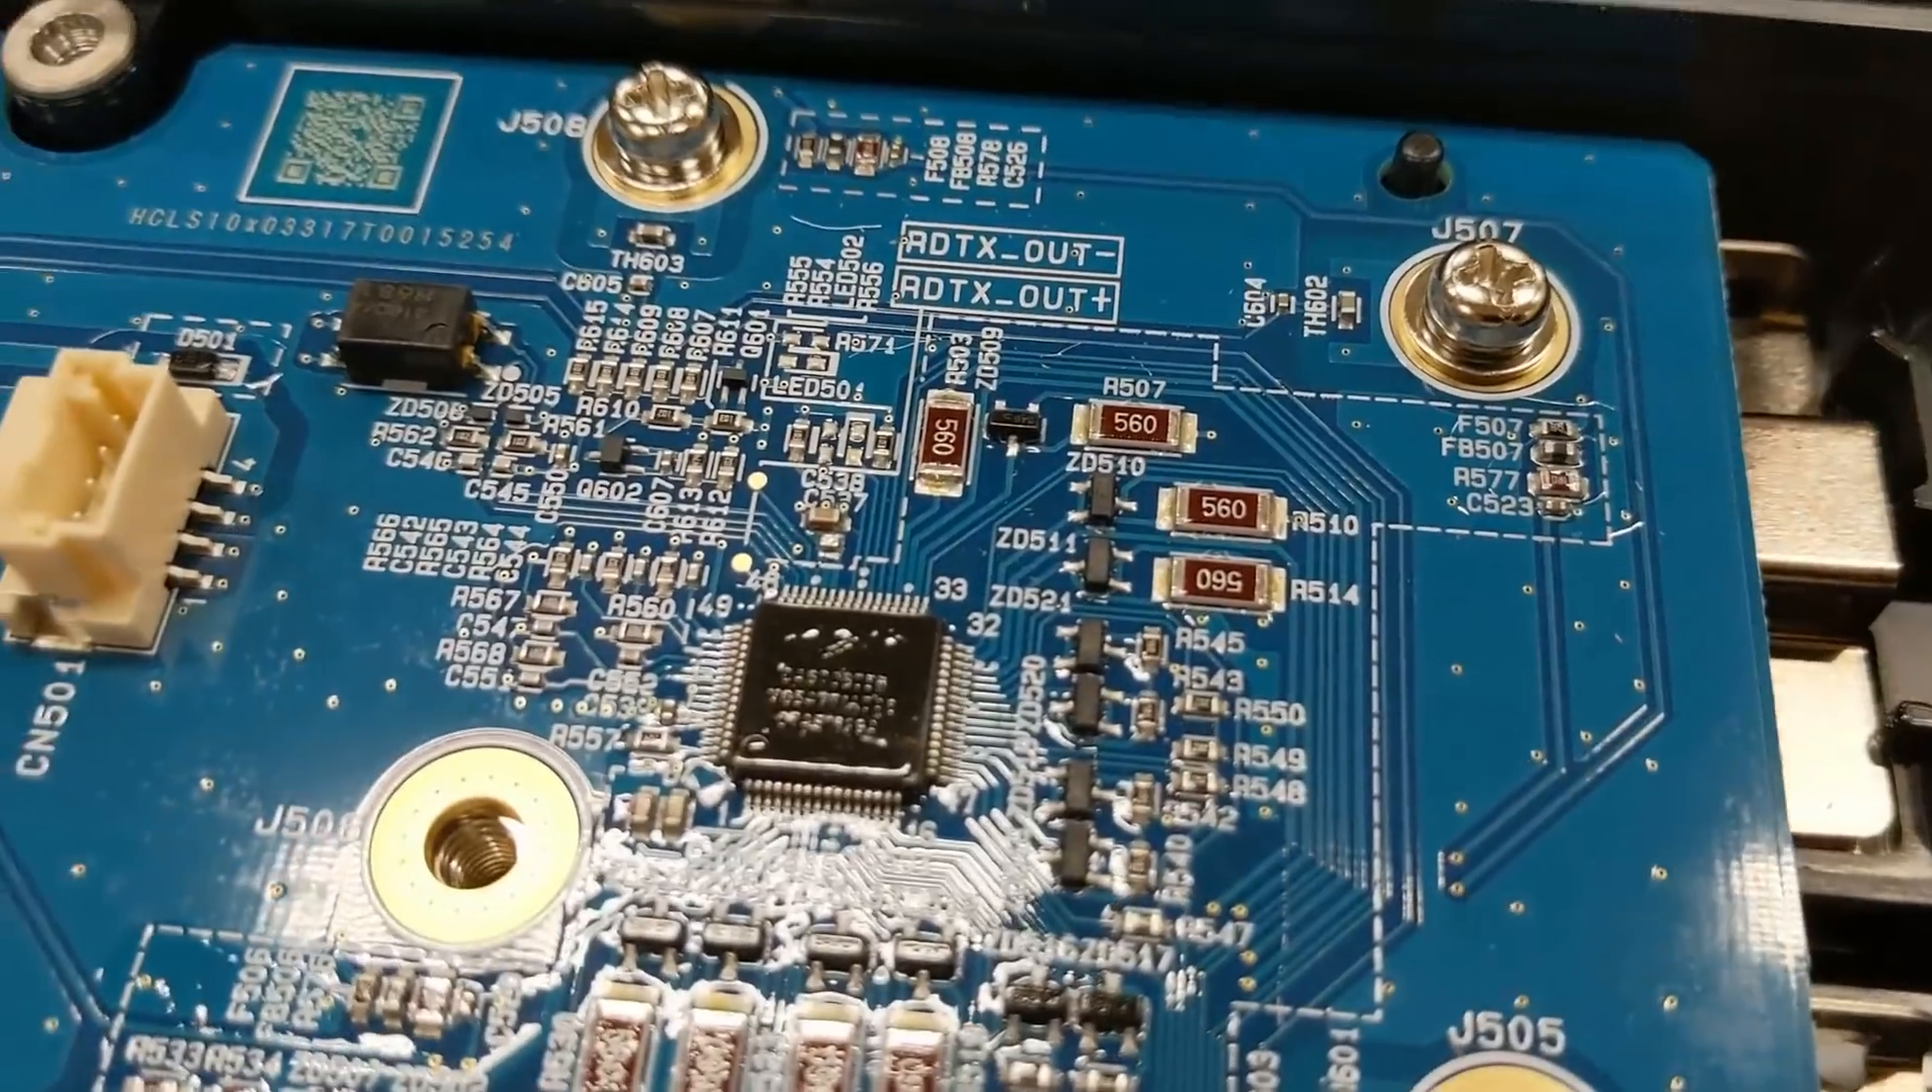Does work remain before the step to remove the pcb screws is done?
Yes.